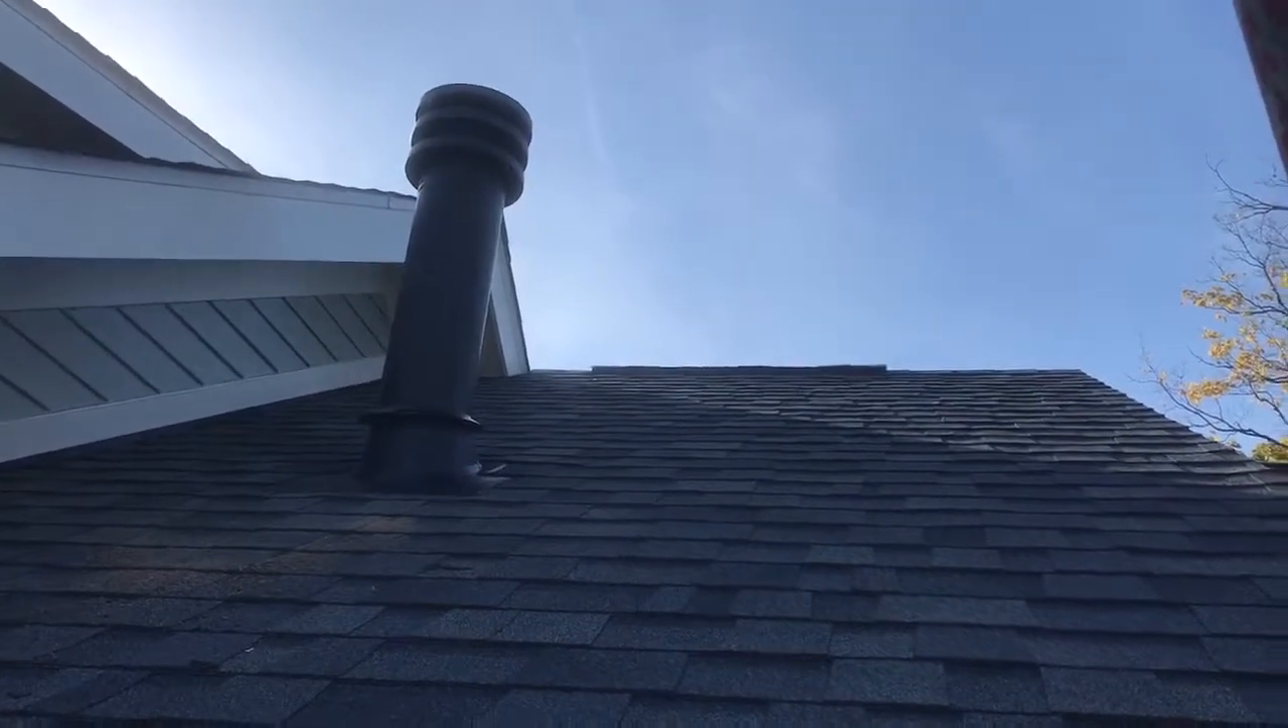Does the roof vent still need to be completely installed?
No.